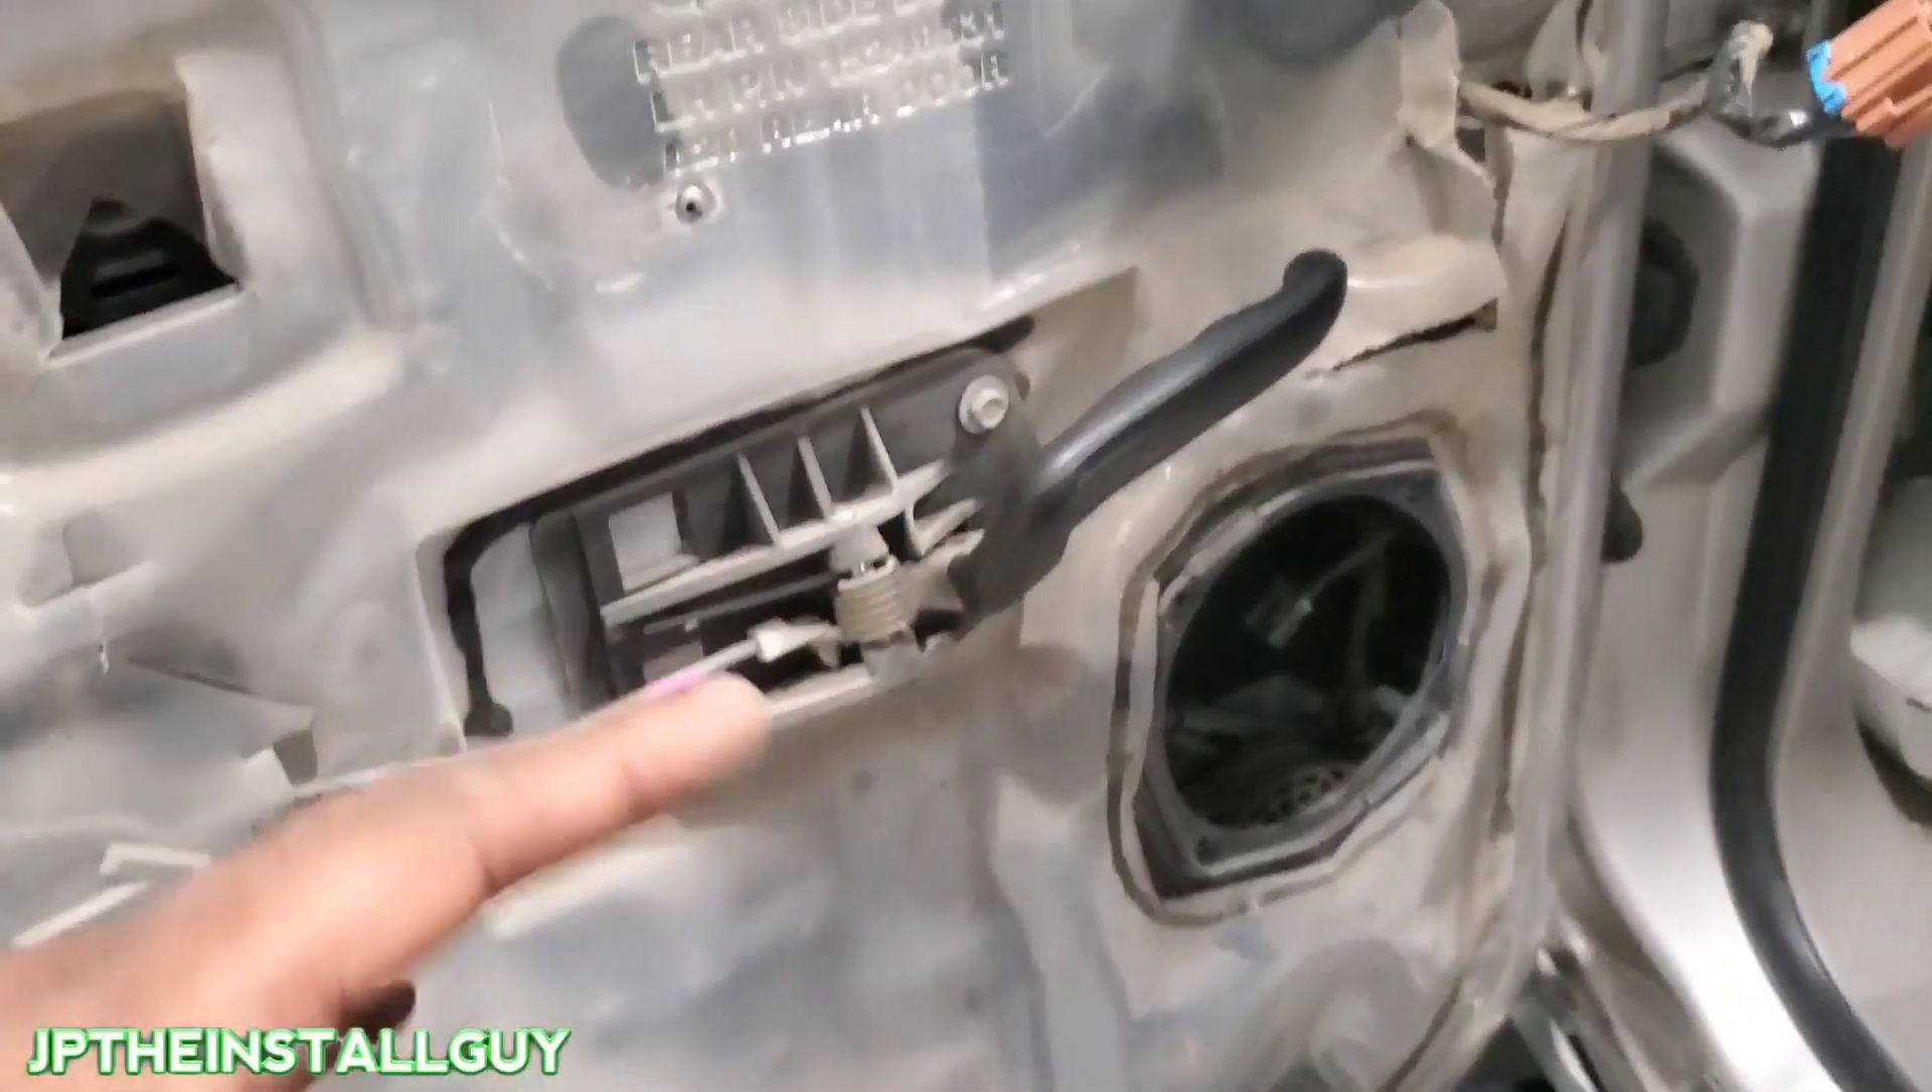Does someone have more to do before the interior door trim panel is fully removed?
No.